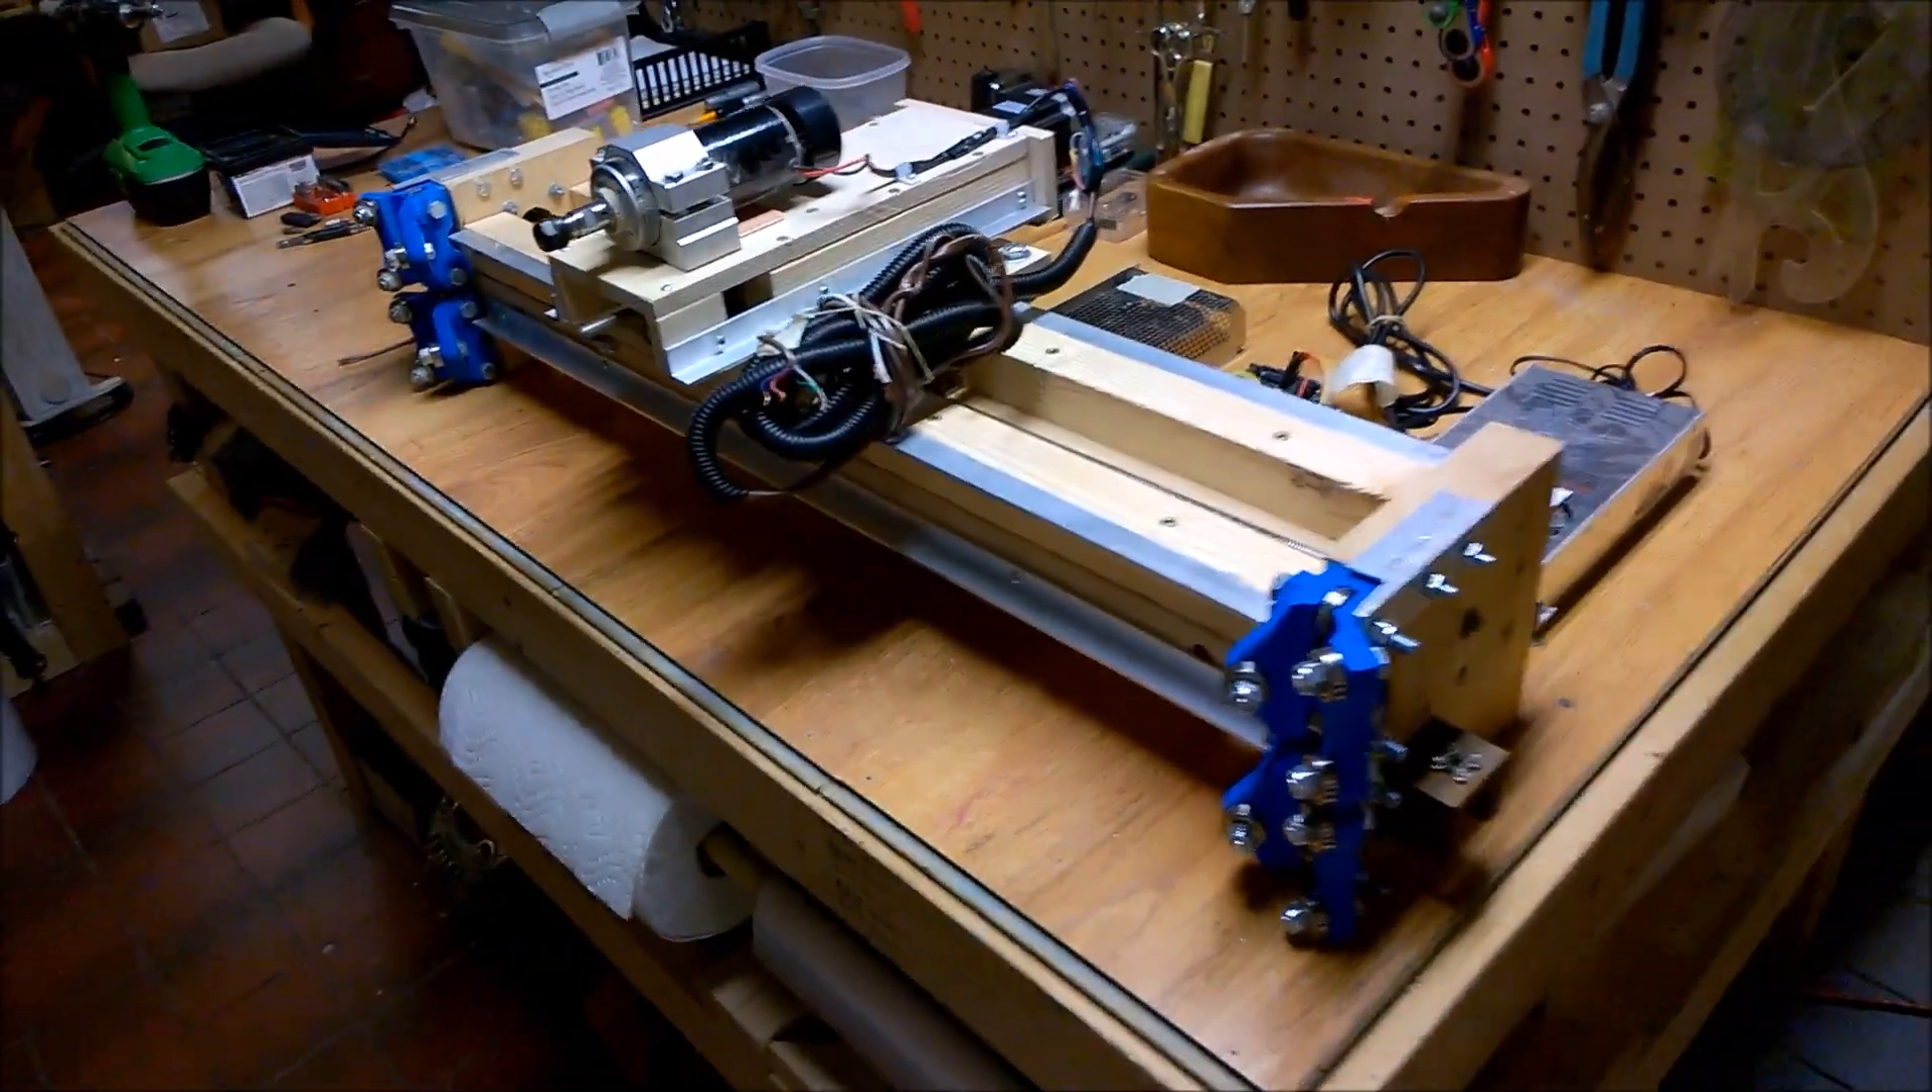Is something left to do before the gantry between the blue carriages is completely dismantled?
Yes.